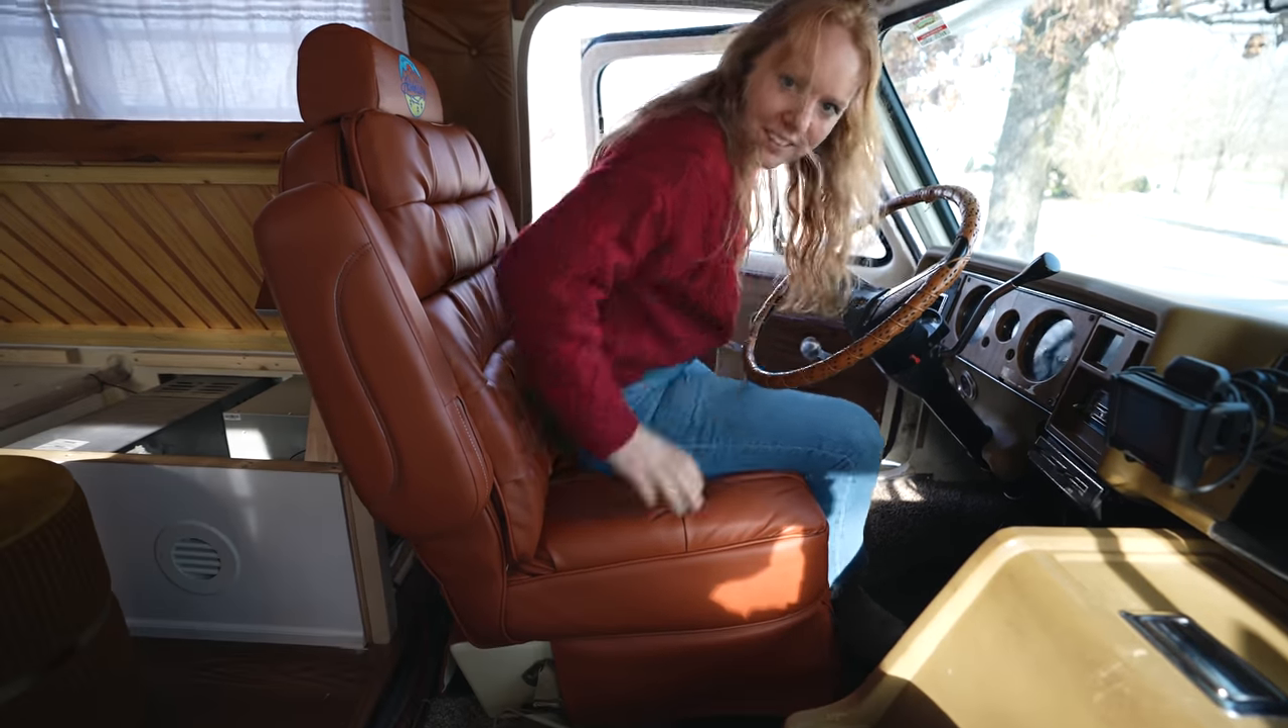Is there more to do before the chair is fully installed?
No.